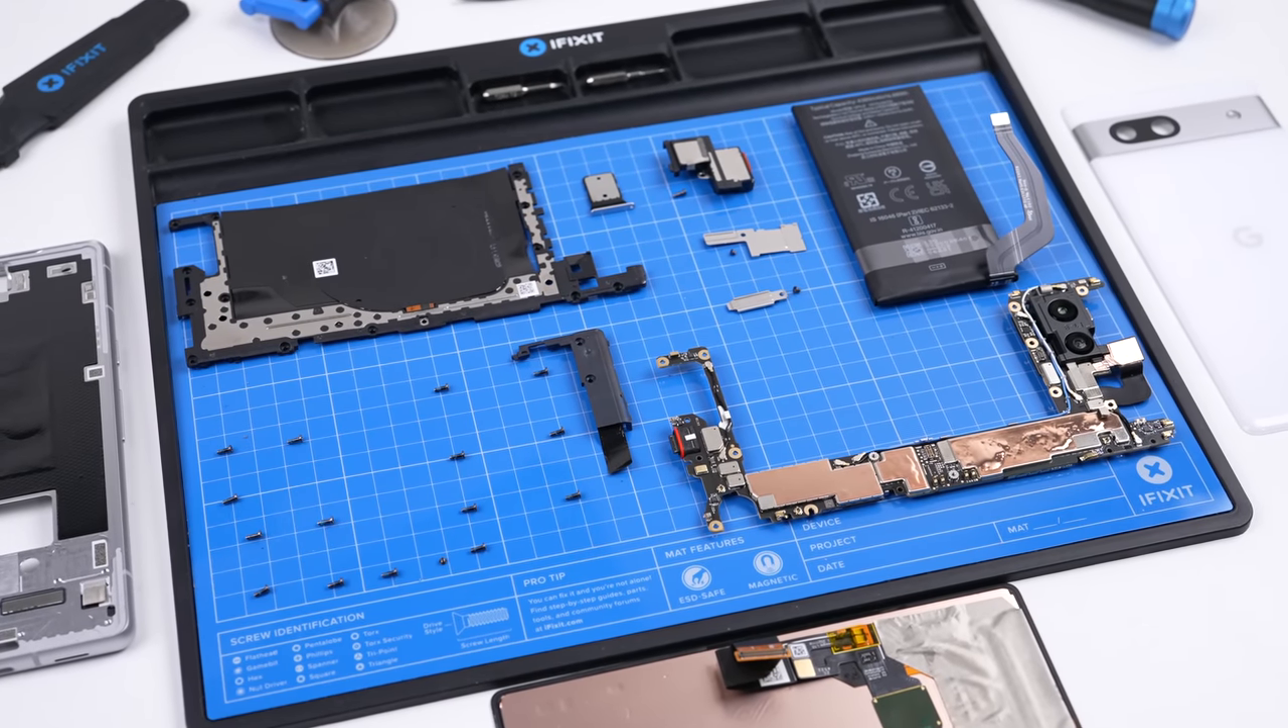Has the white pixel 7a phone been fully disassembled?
Yes.